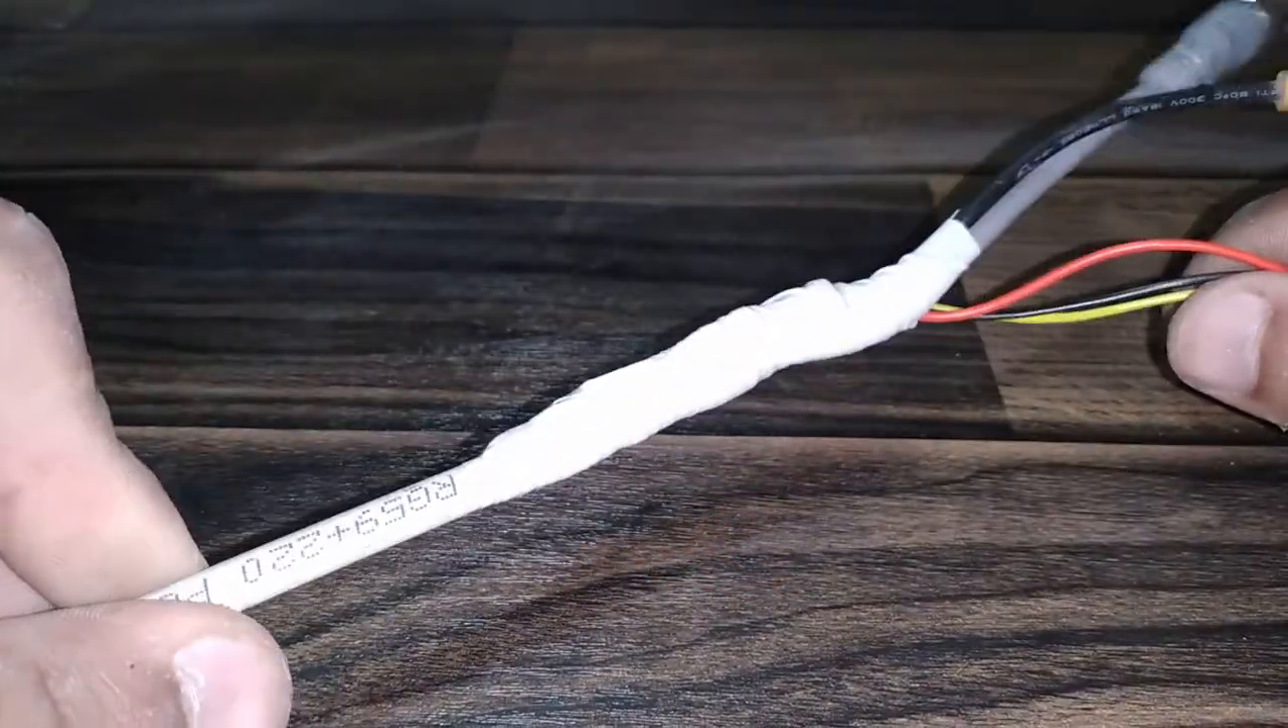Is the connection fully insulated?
Yes.